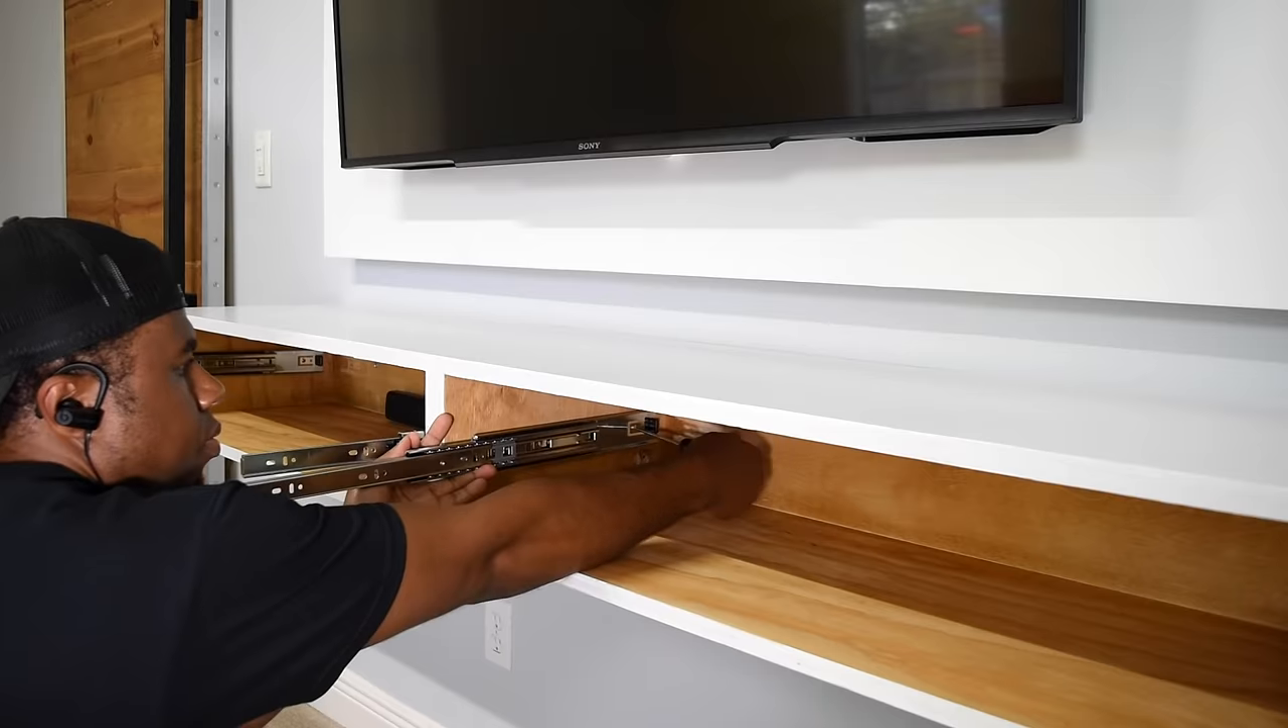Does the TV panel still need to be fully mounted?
No.